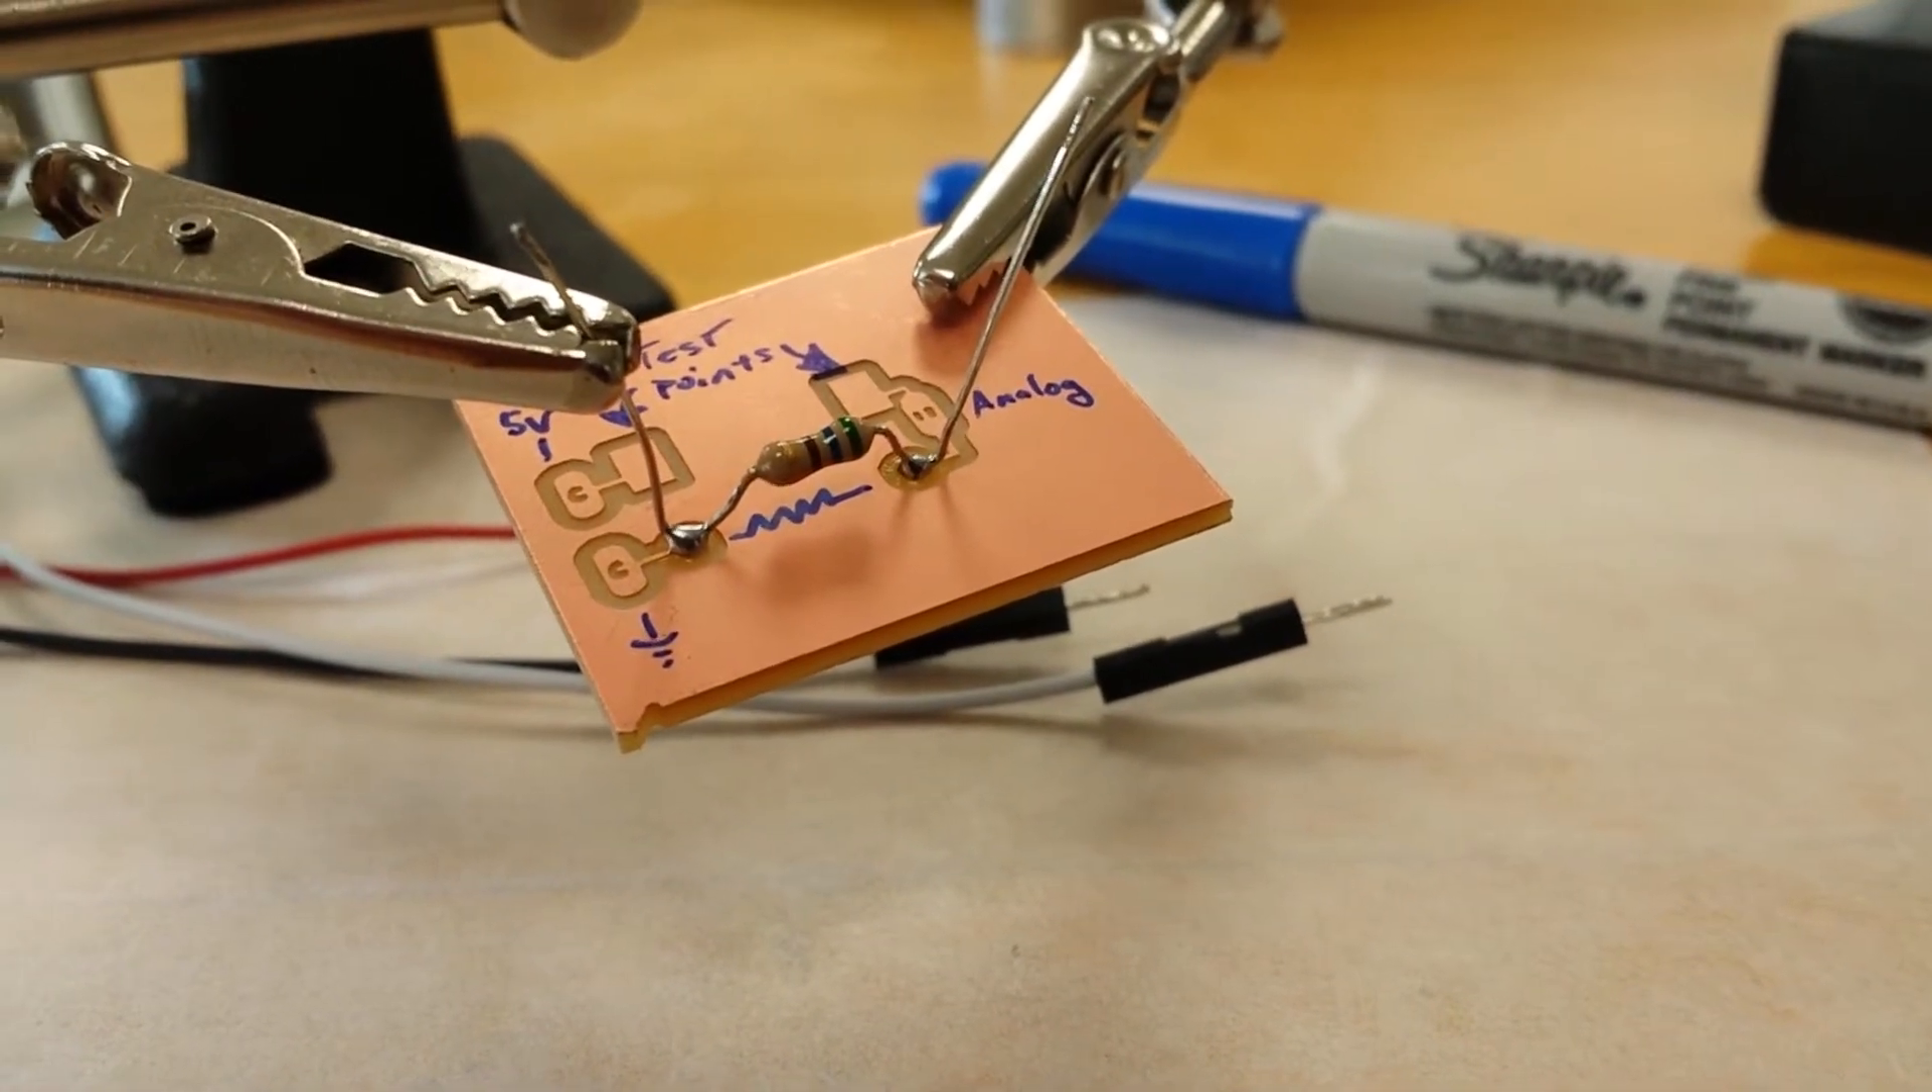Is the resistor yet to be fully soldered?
No.